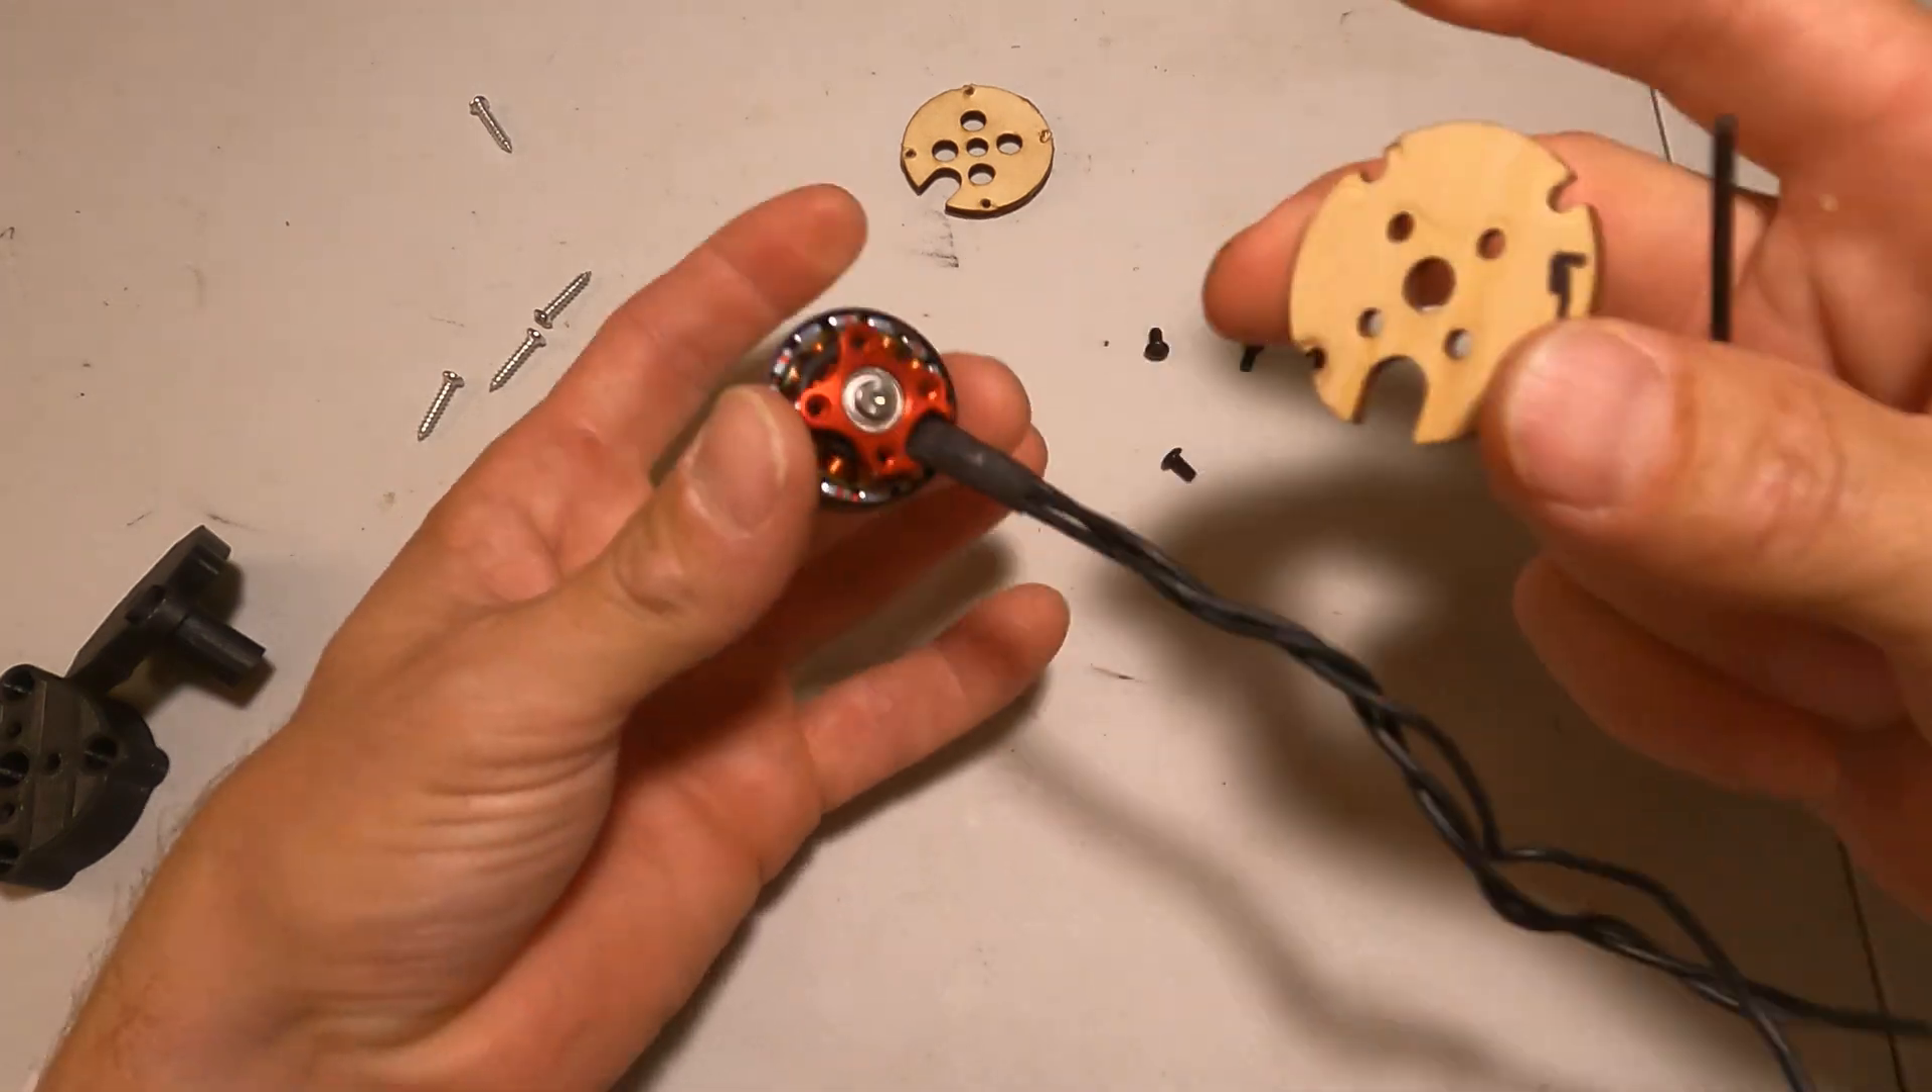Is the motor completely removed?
Yes.